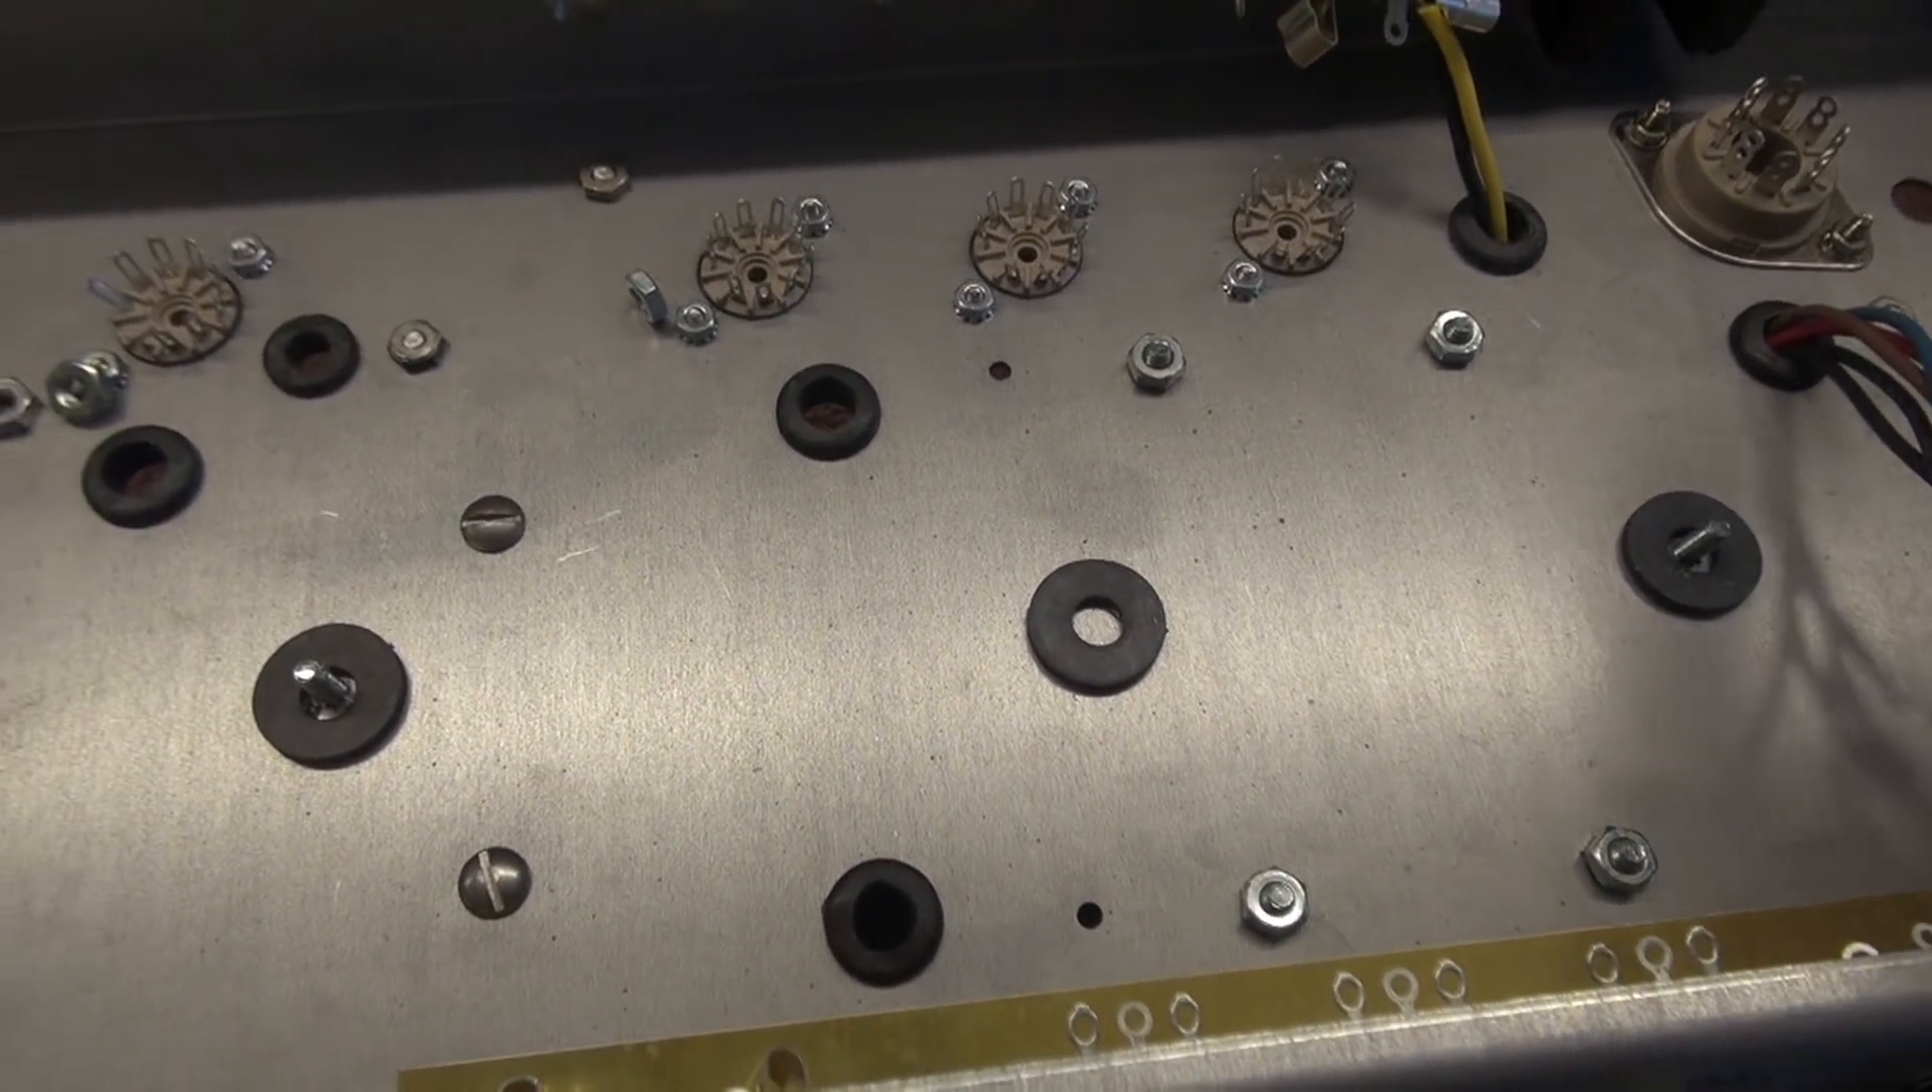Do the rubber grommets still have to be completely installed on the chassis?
No.